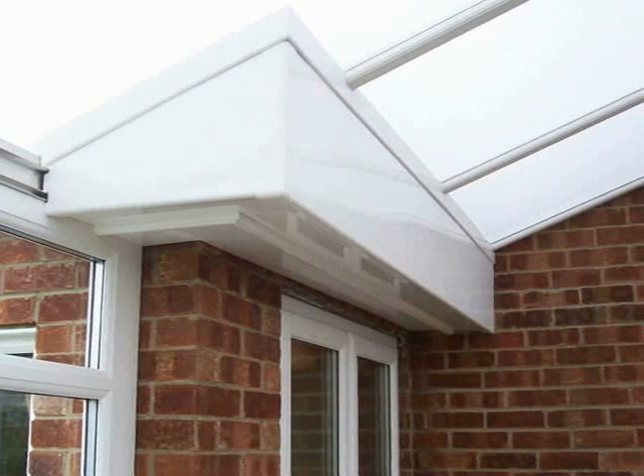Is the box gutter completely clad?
Yes.